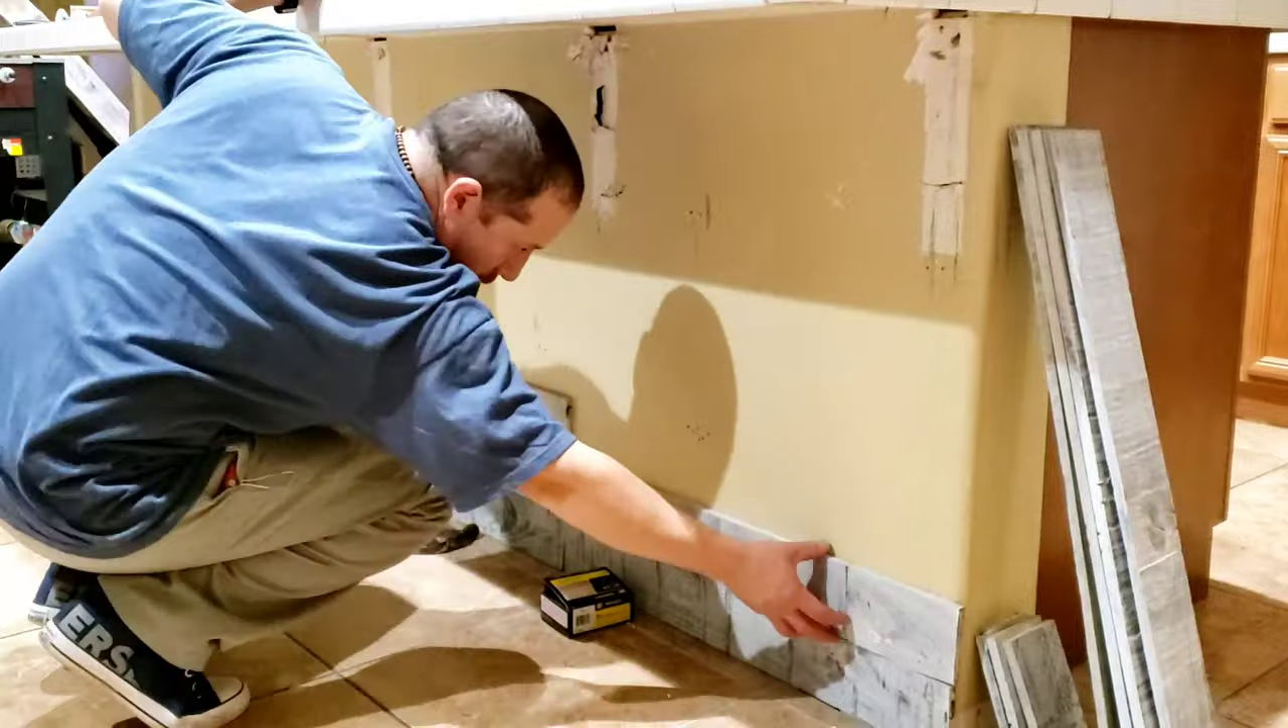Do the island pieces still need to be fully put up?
Yes.